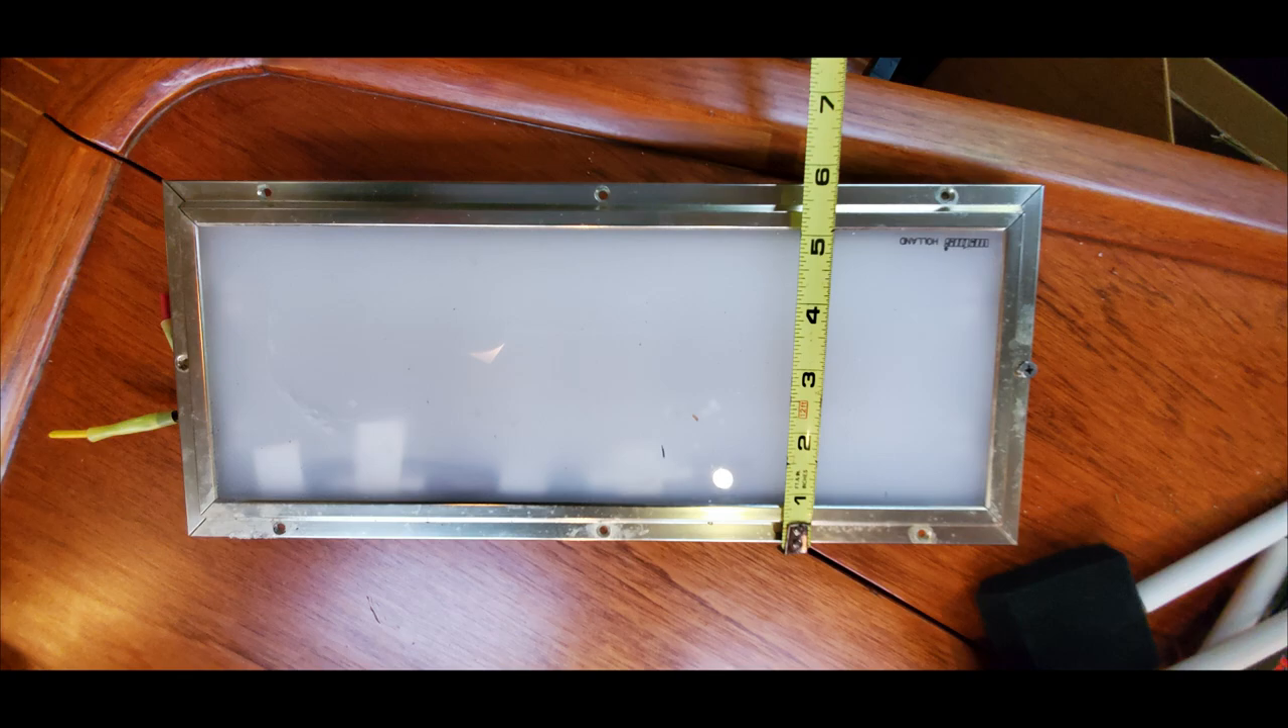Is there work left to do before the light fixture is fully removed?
No.